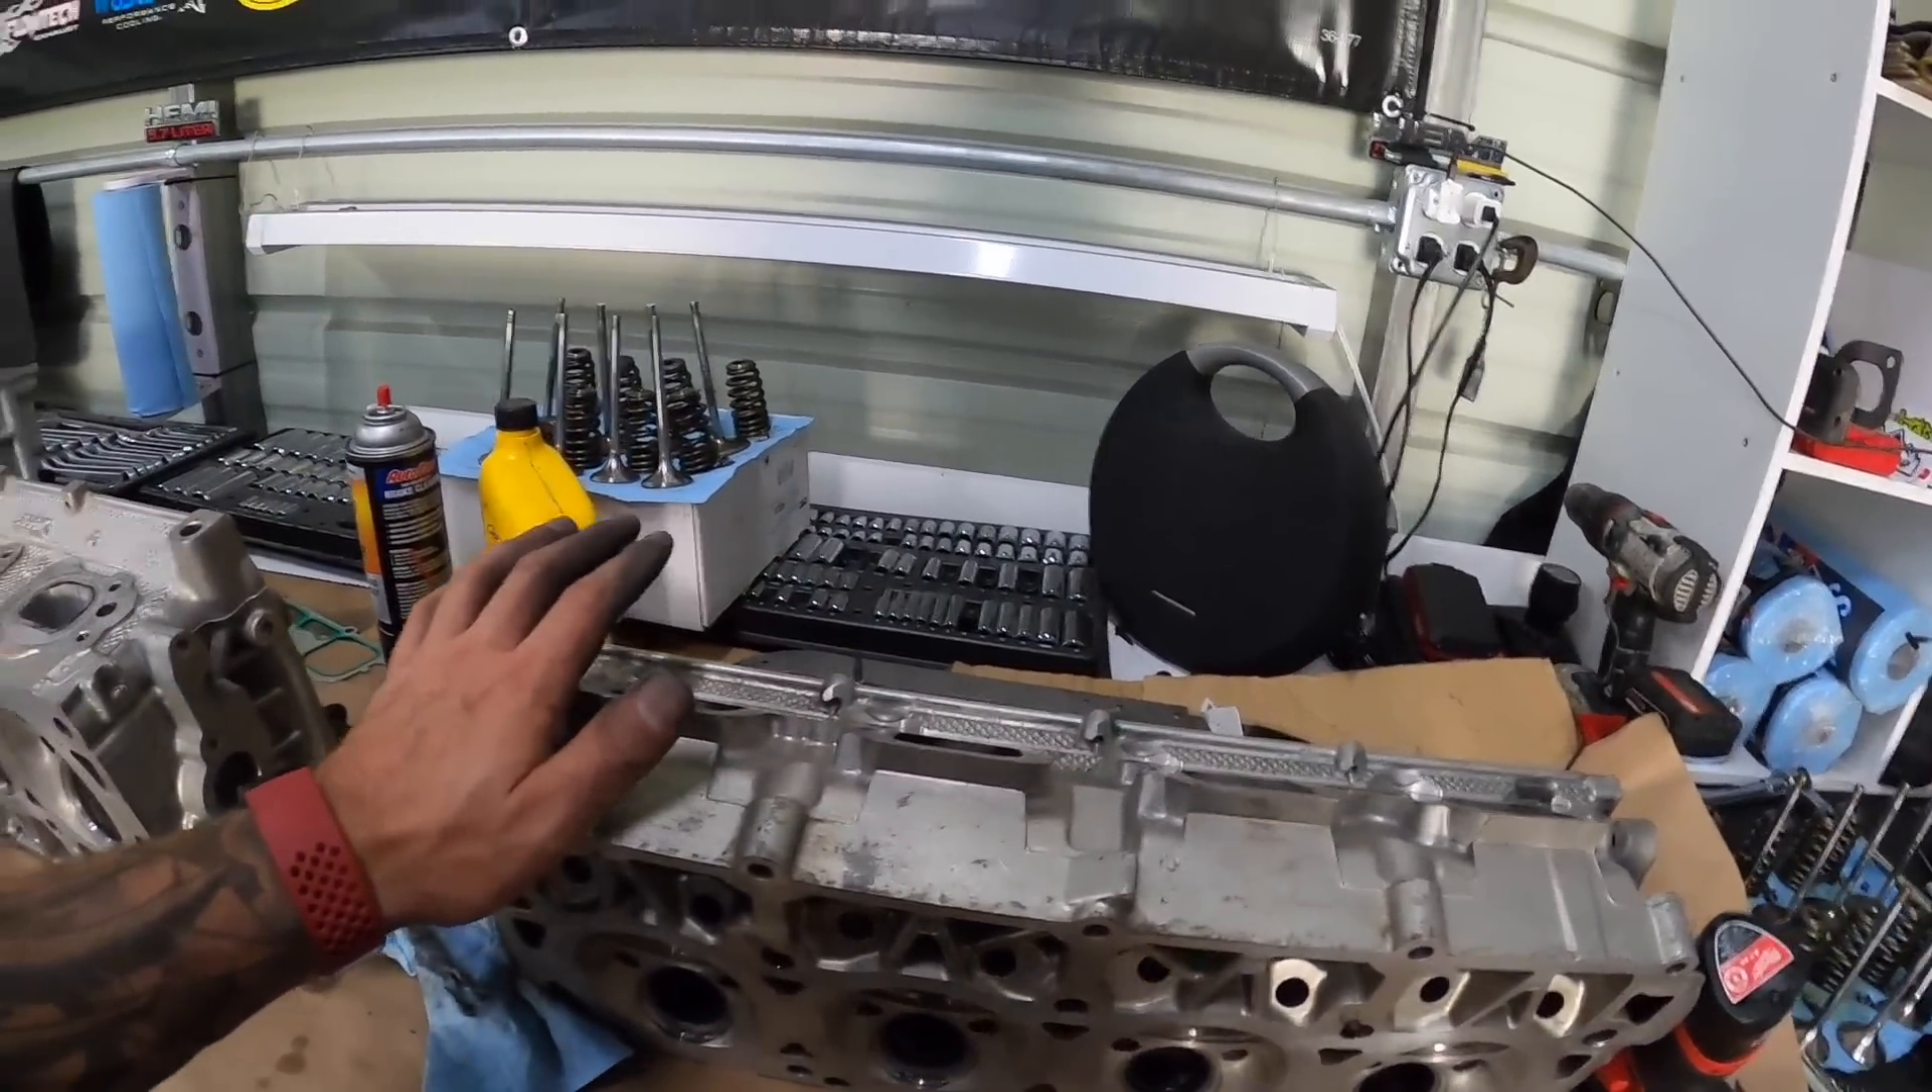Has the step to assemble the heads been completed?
No.